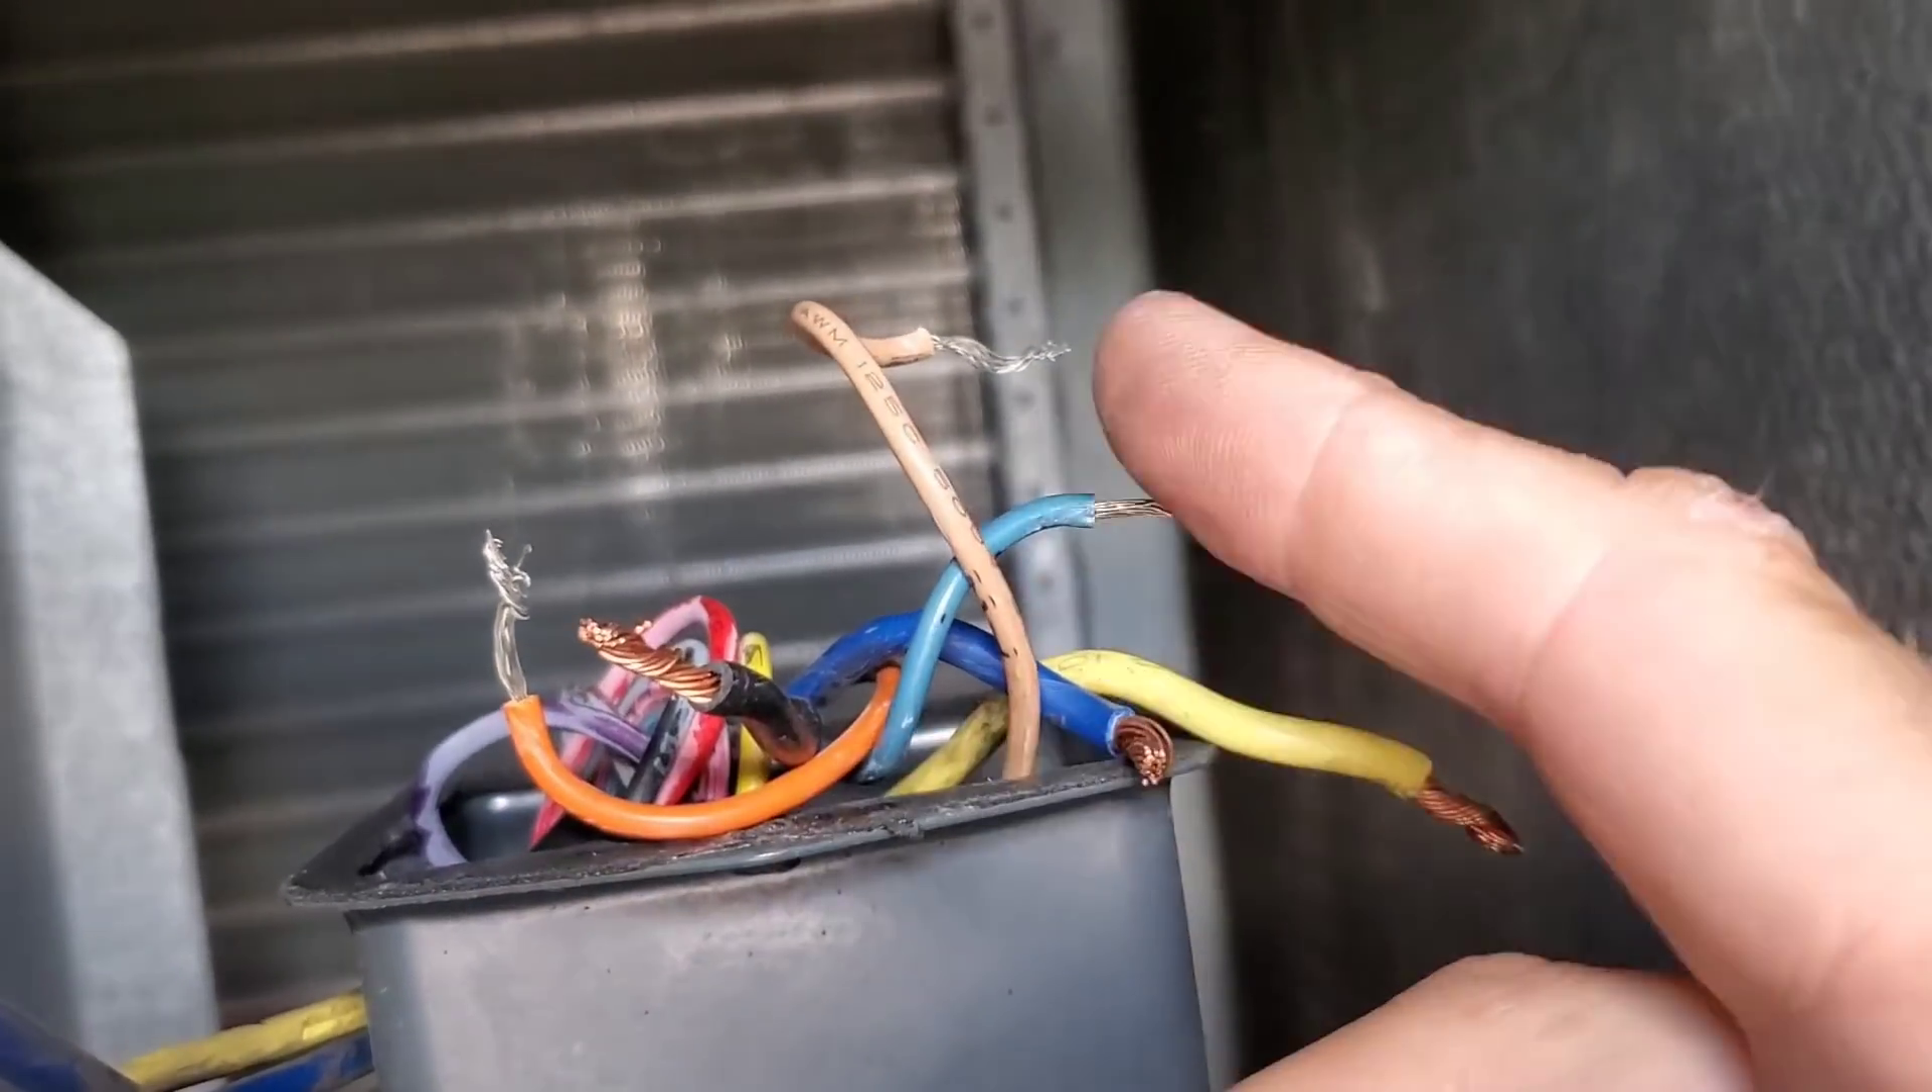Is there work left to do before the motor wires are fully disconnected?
No.